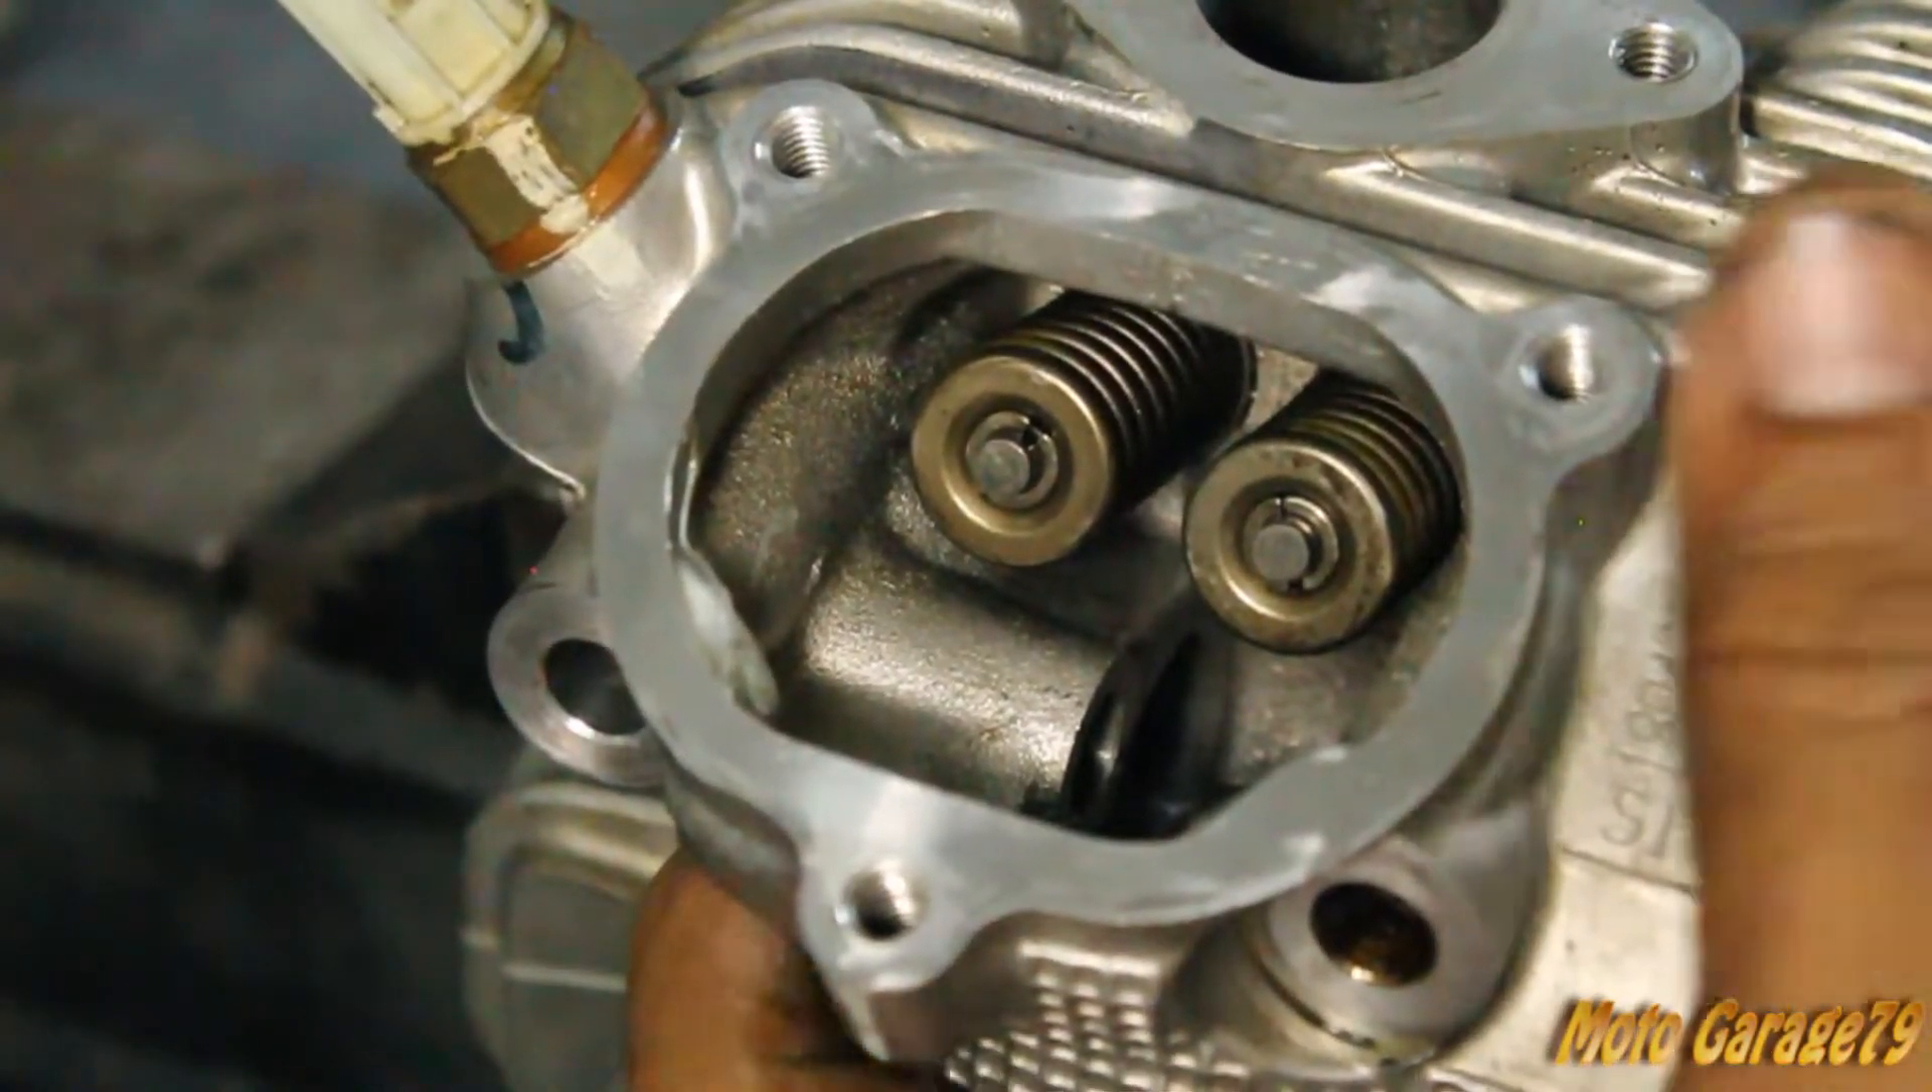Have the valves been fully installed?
Yes.